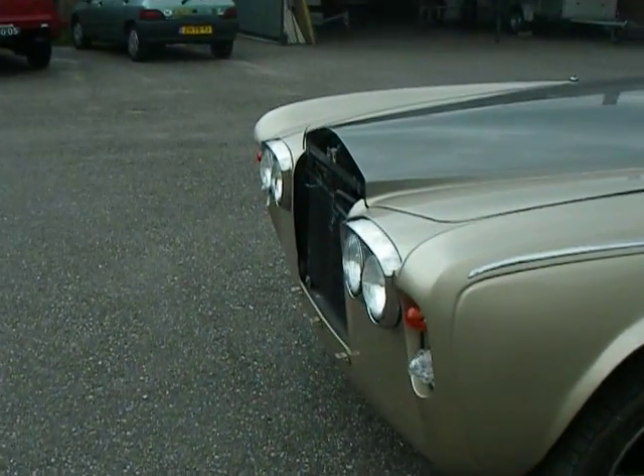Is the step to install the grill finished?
No.